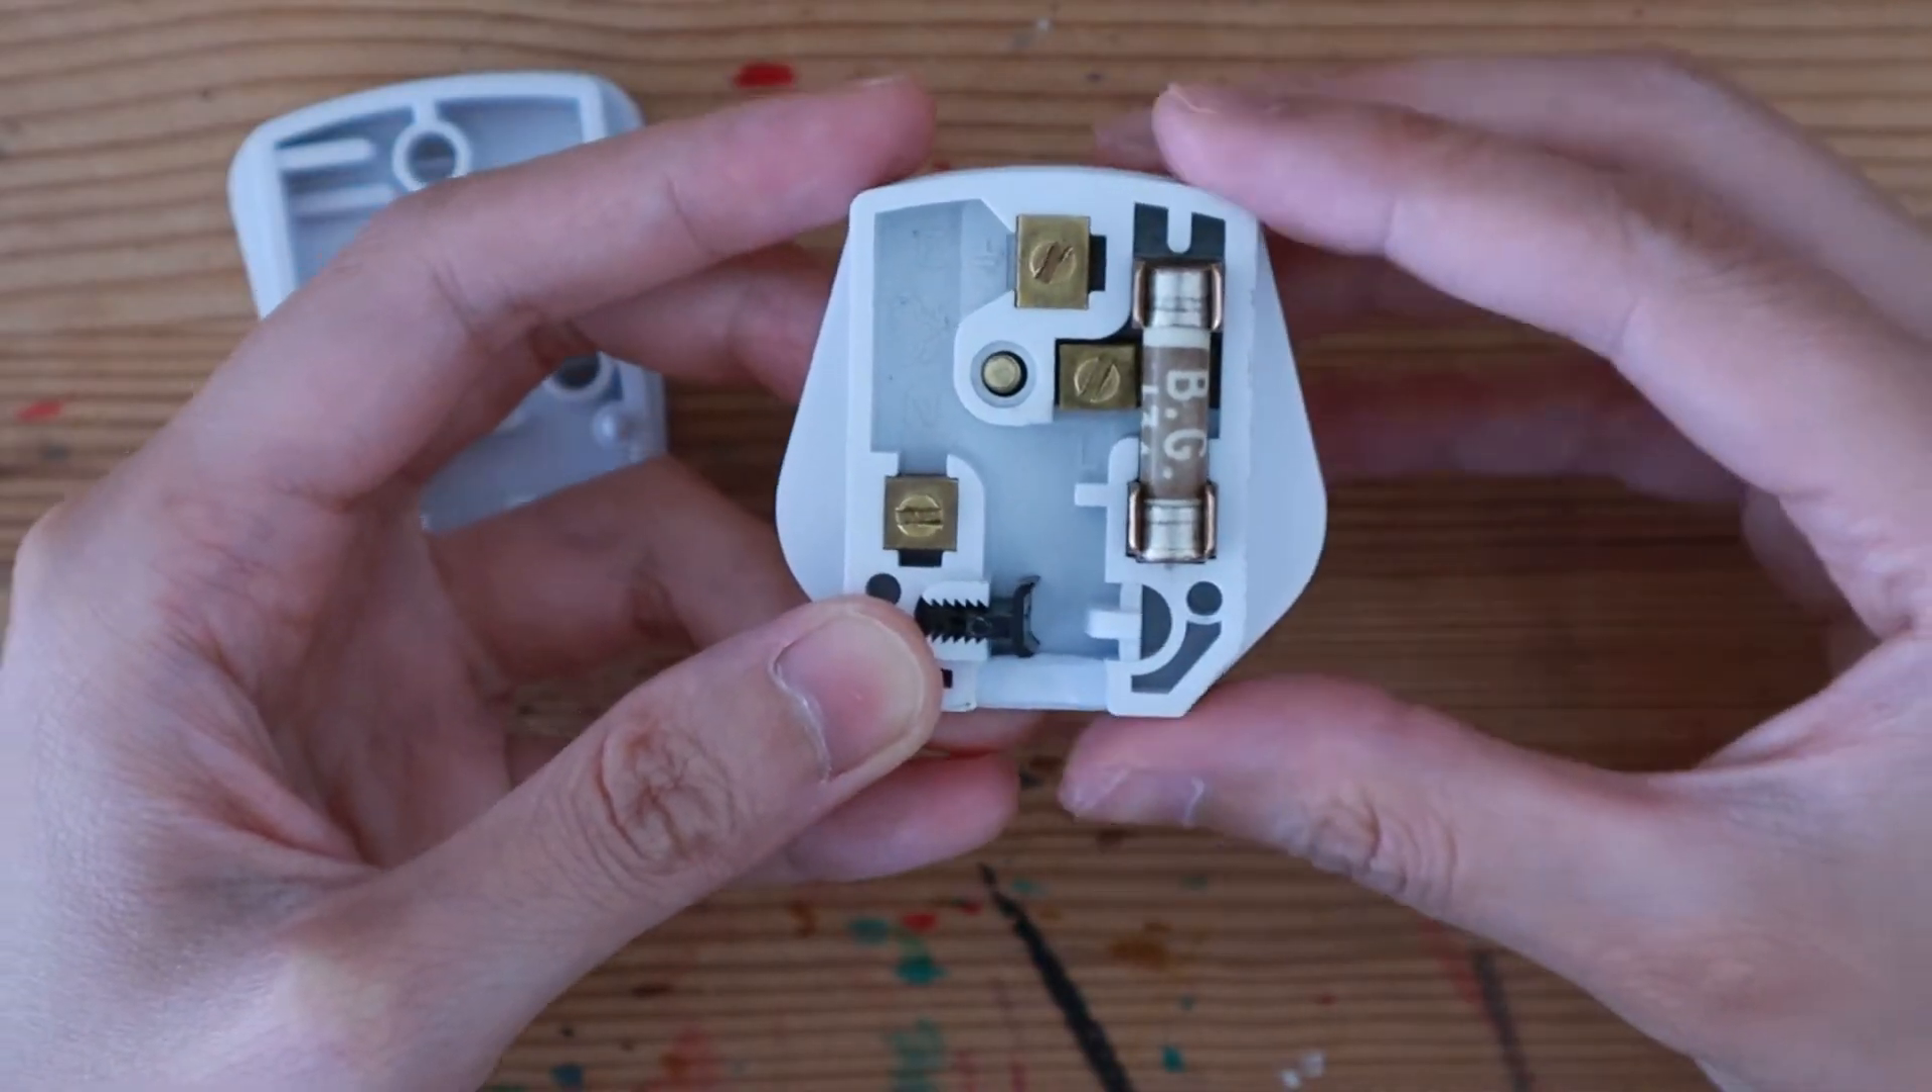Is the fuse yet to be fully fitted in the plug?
No.